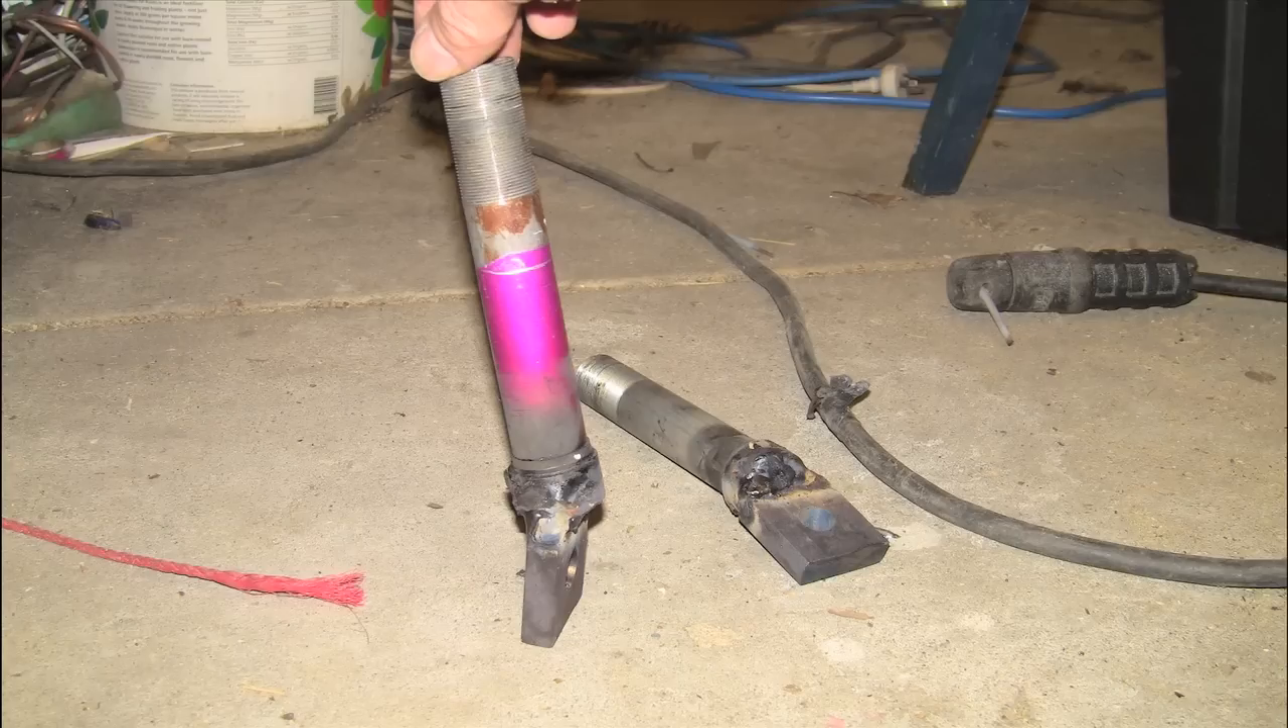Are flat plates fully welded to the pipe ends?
Yes.